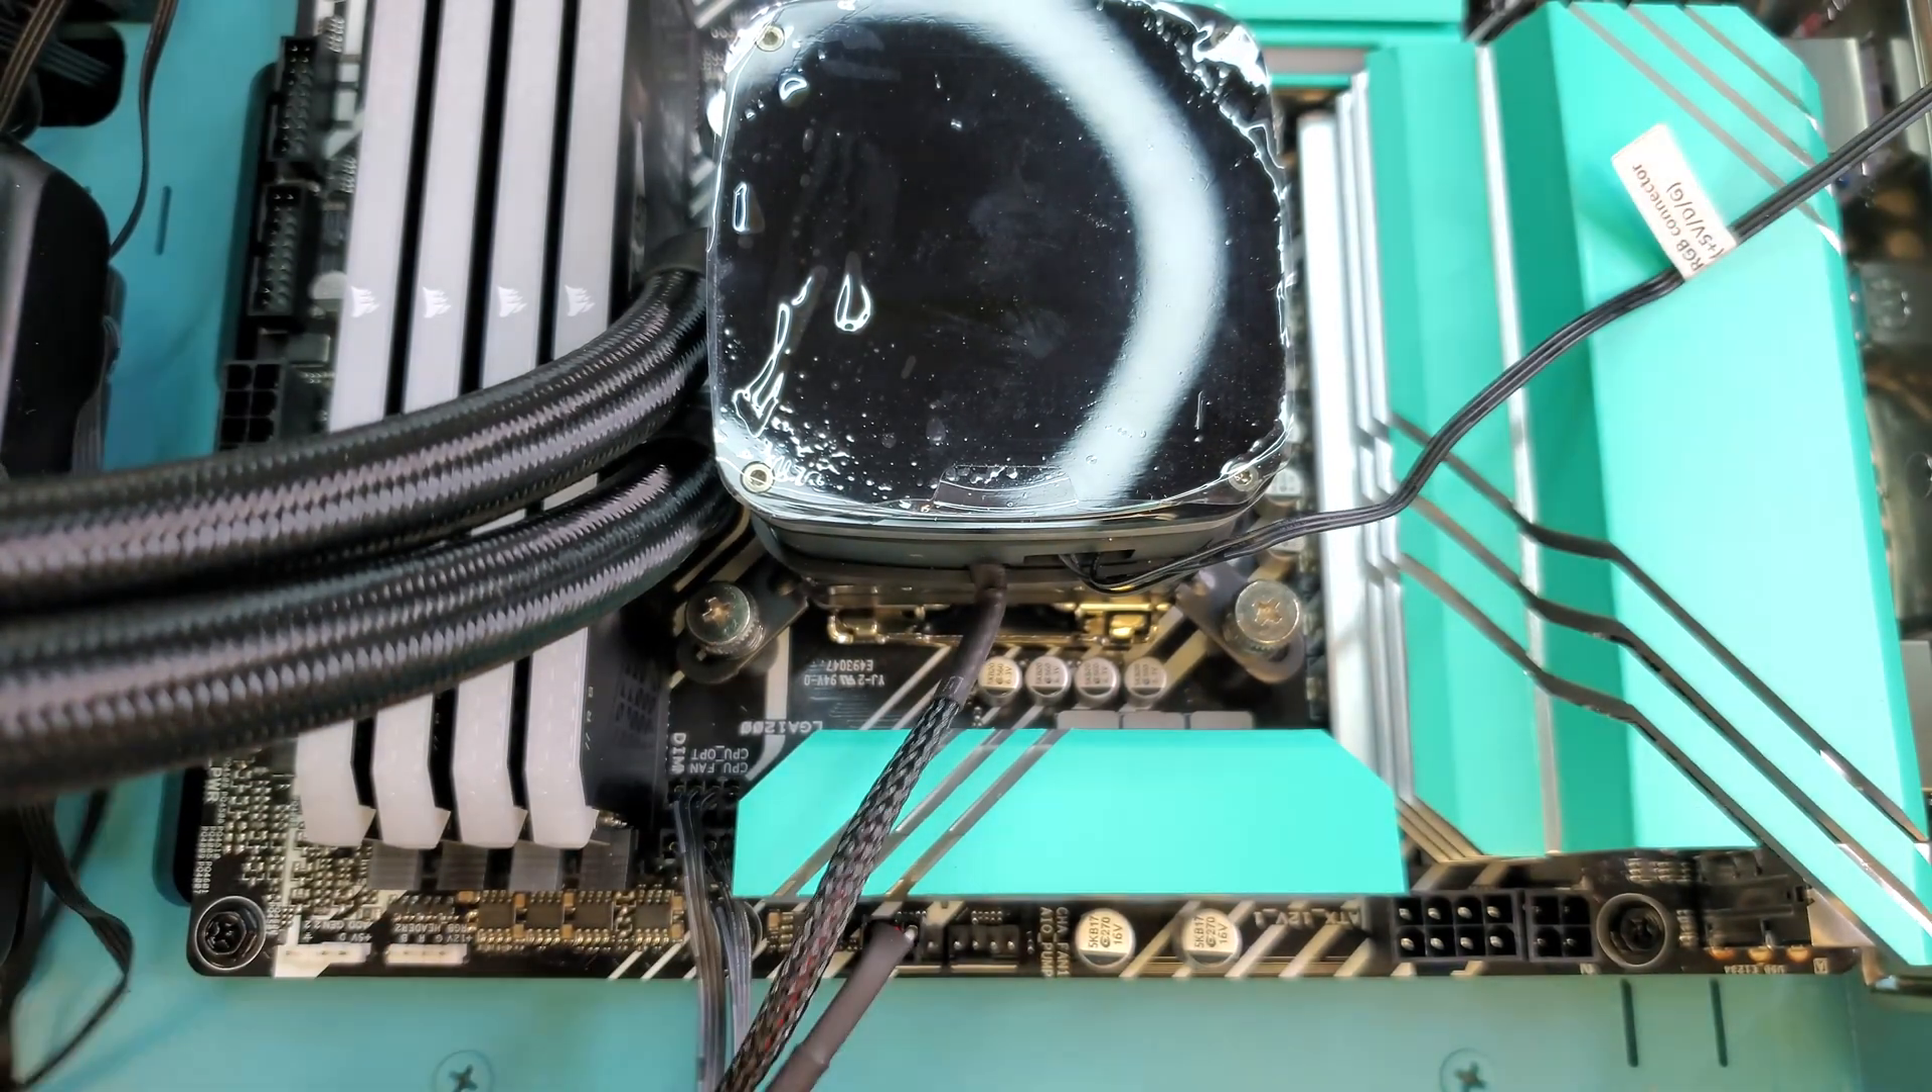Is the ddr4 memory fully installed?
Yes.